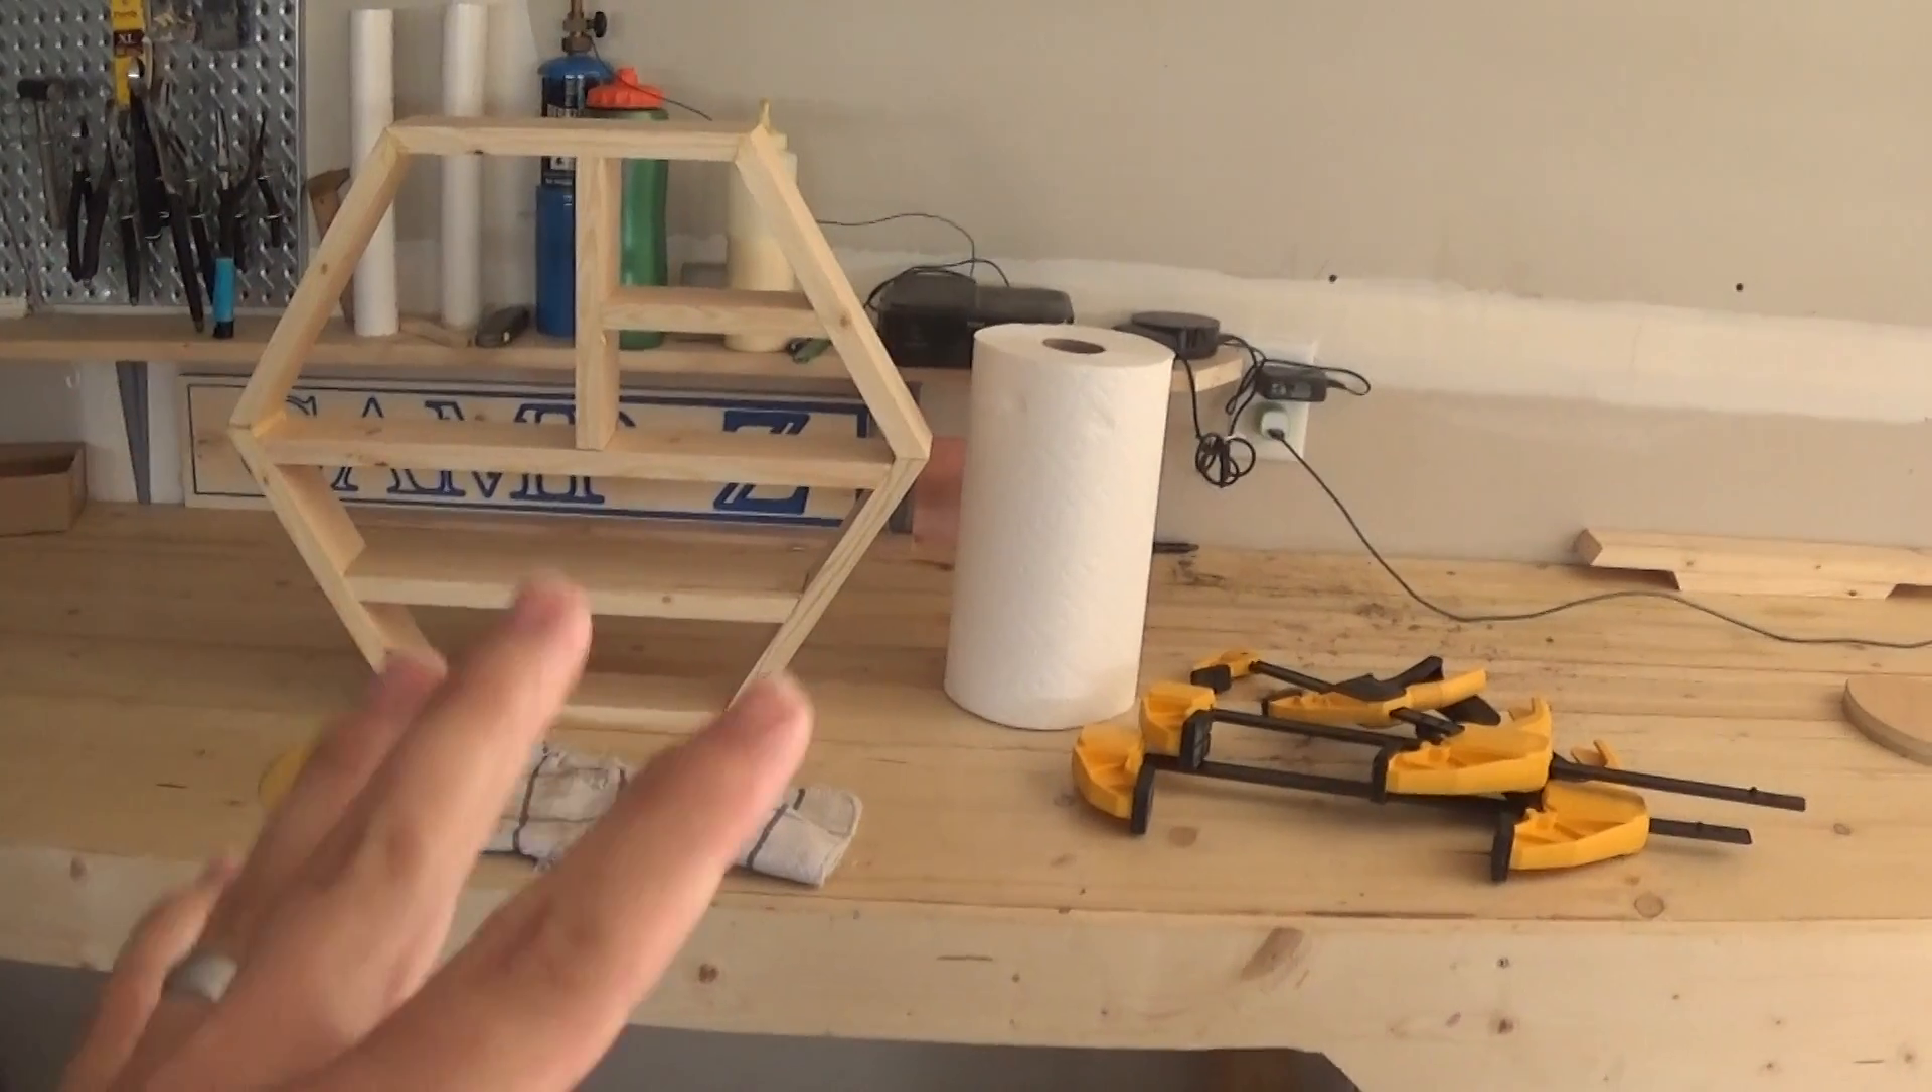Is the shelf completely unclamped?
Yes.